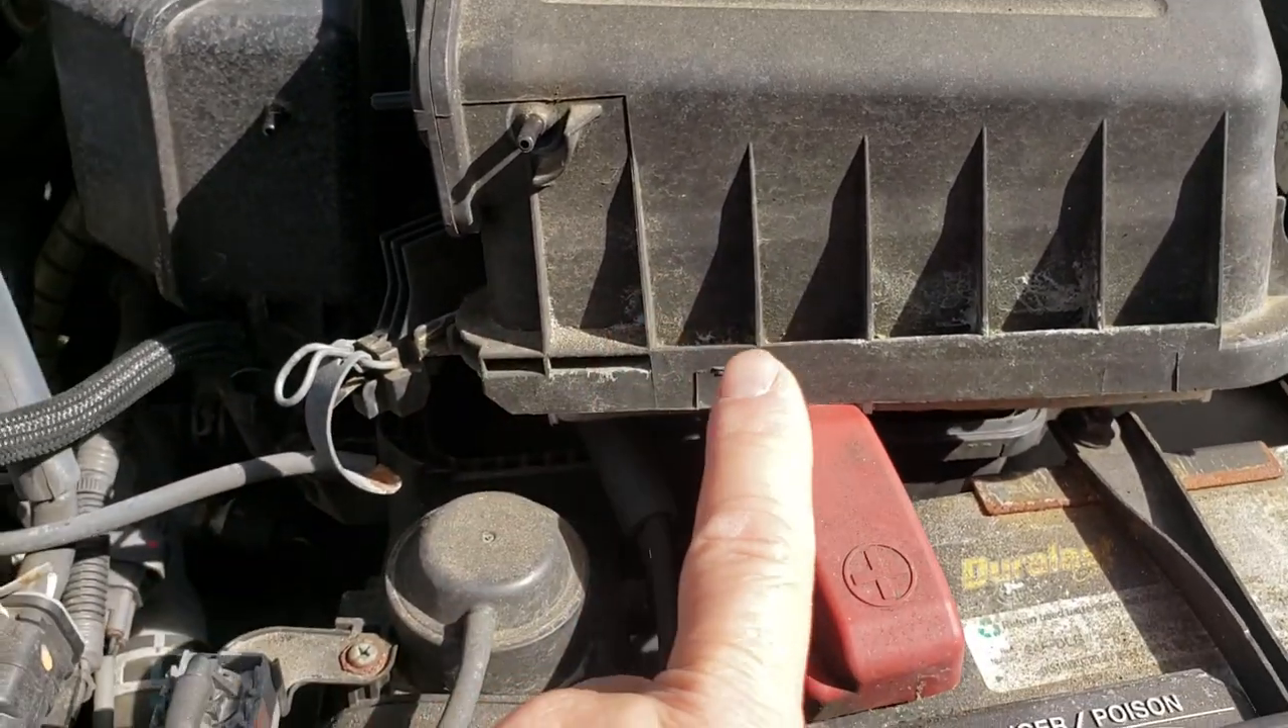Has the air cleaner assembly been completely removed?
No.